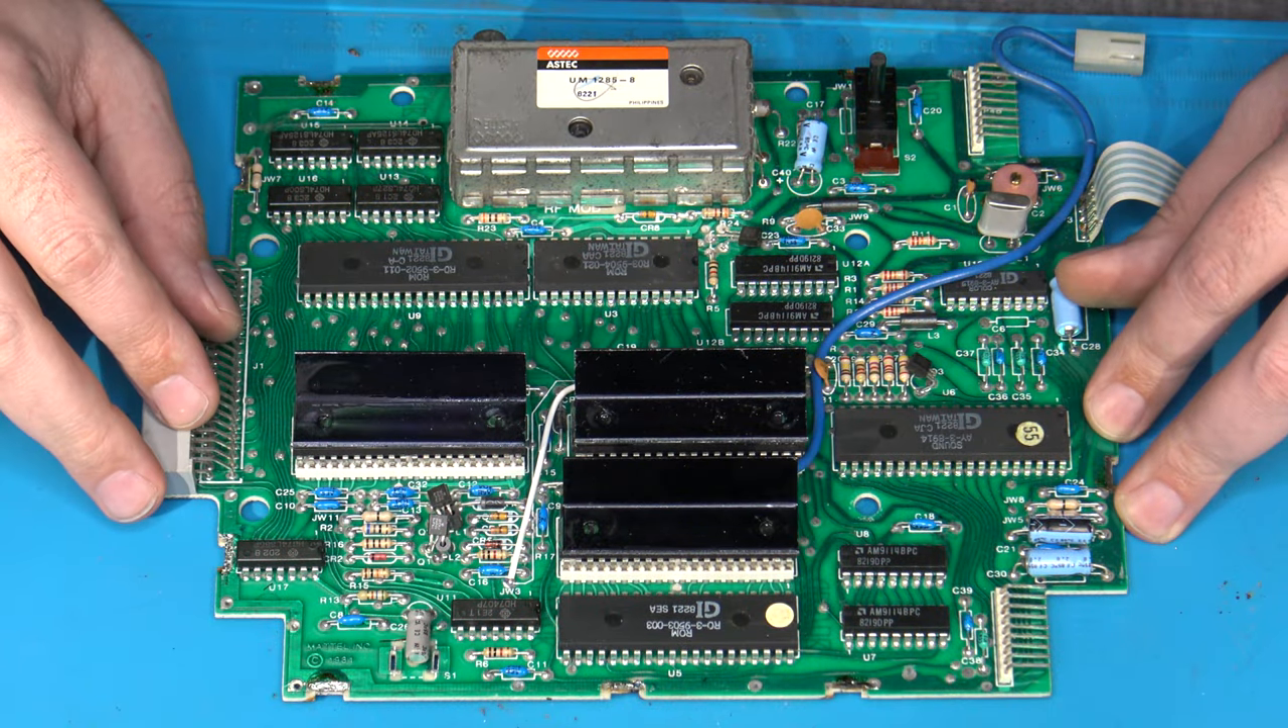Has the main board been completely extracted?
Yes.